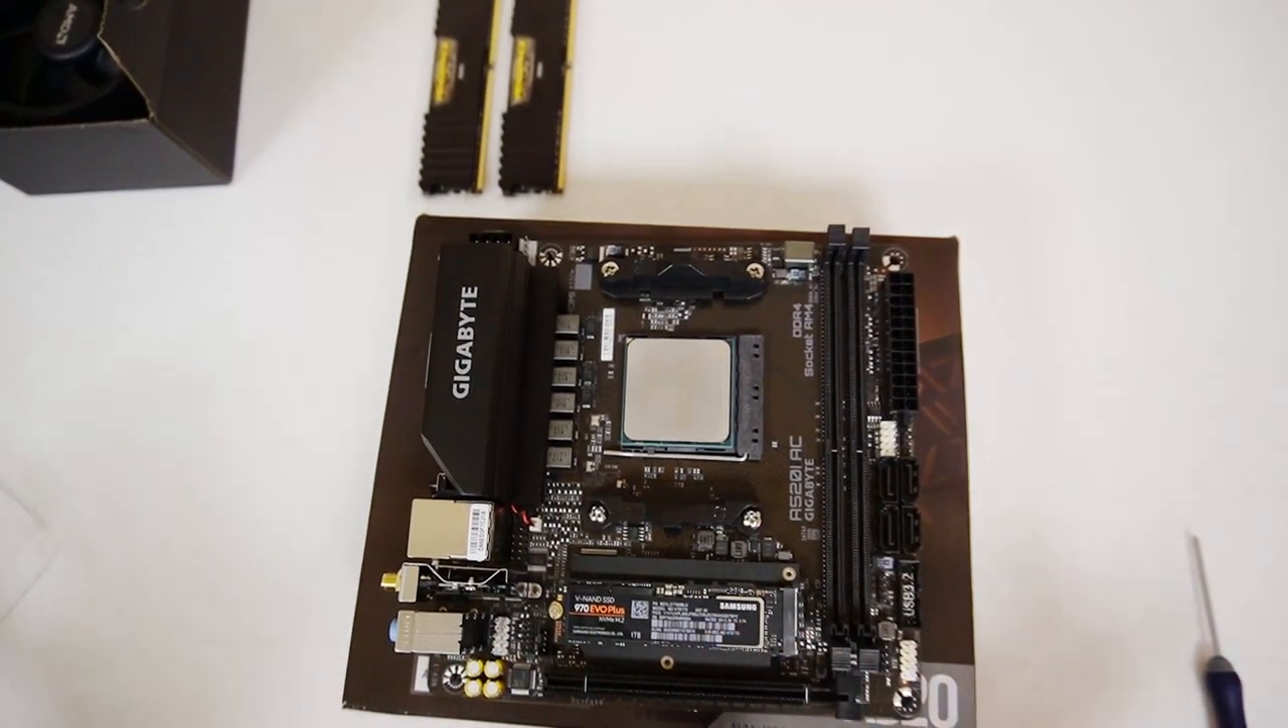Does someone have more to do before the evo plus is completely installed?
No.